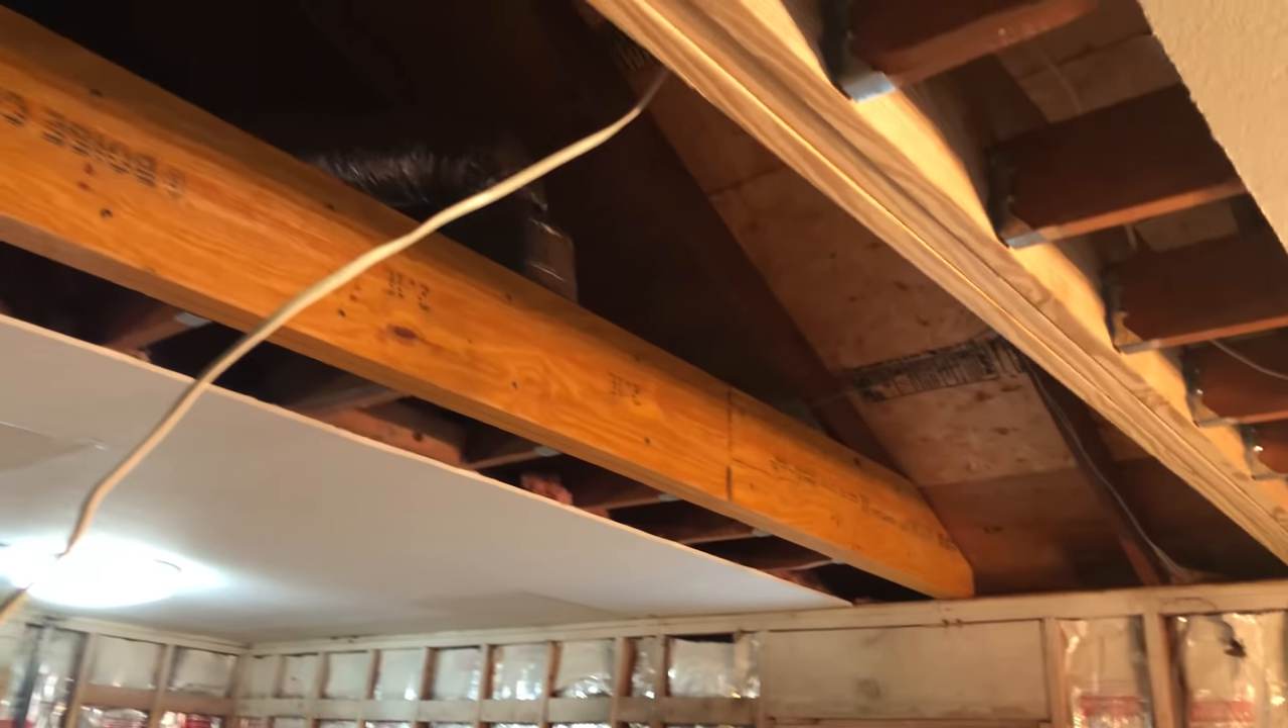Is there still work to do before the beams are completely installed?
No.